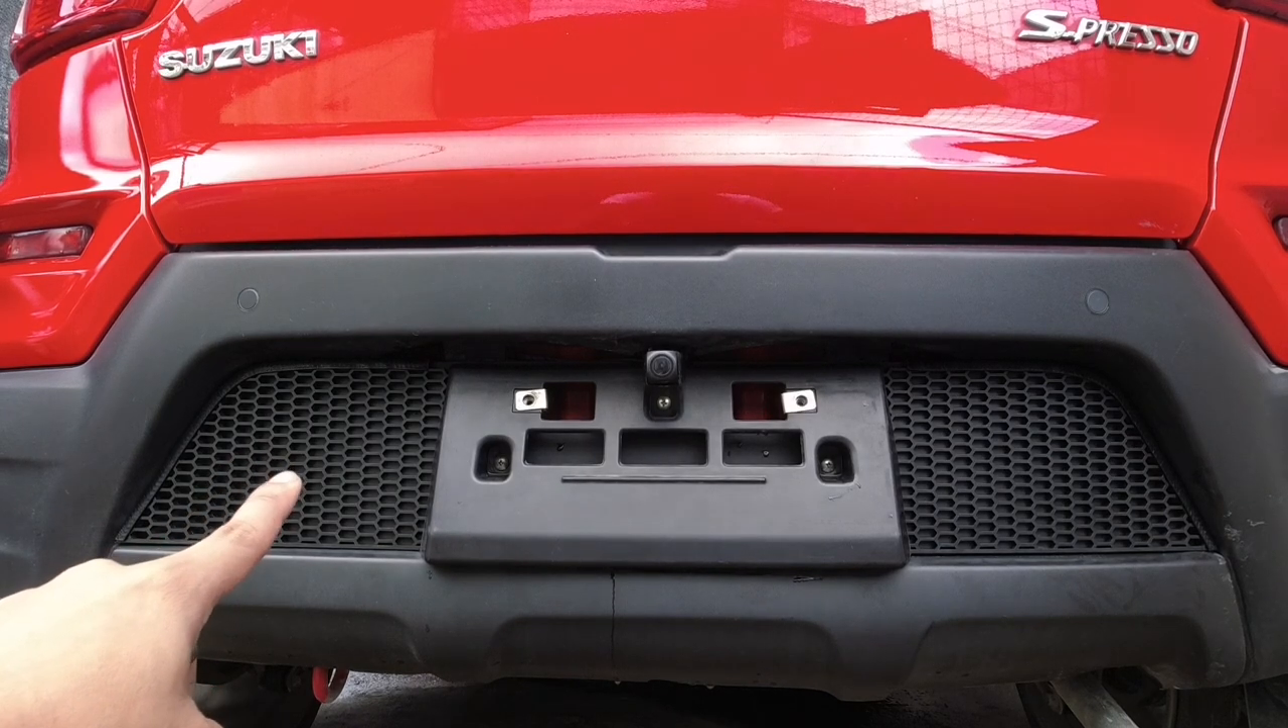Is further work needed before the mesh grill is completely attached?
No.